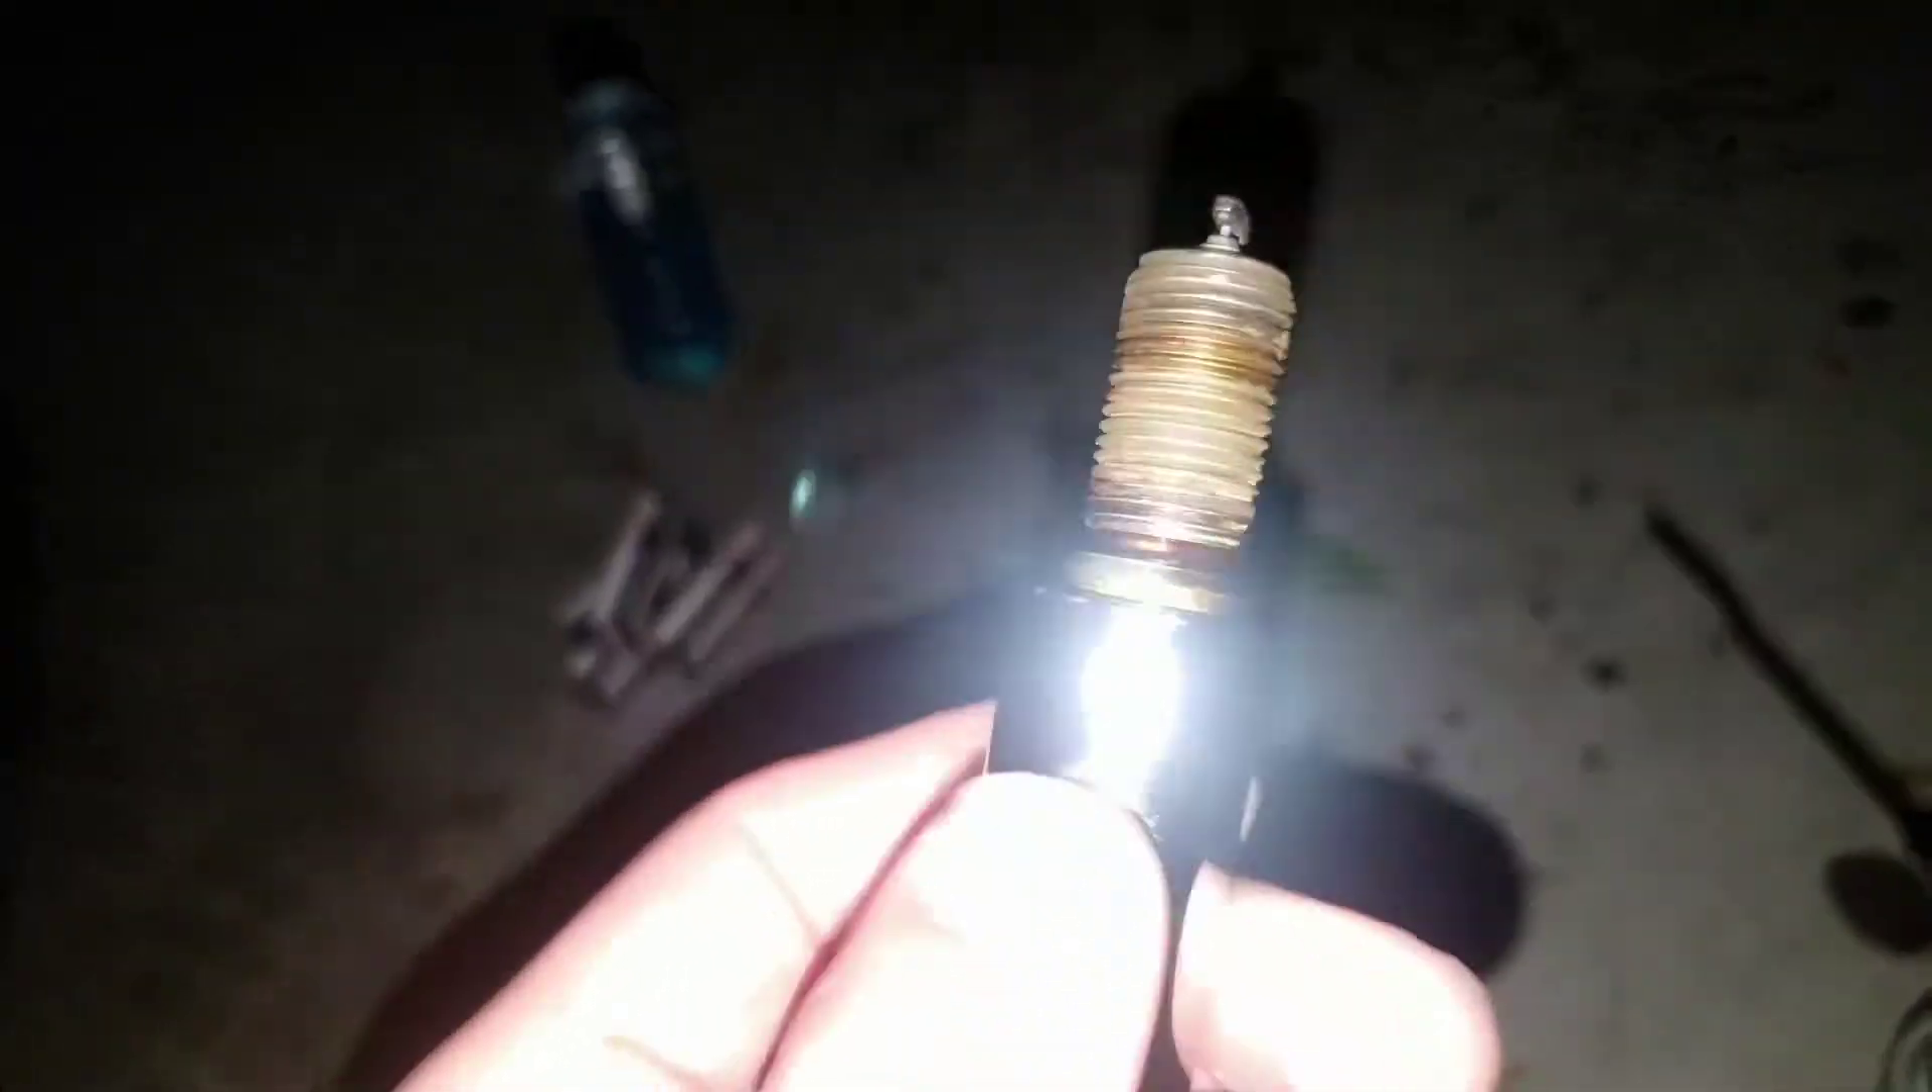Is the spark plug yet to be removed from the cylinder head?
No.